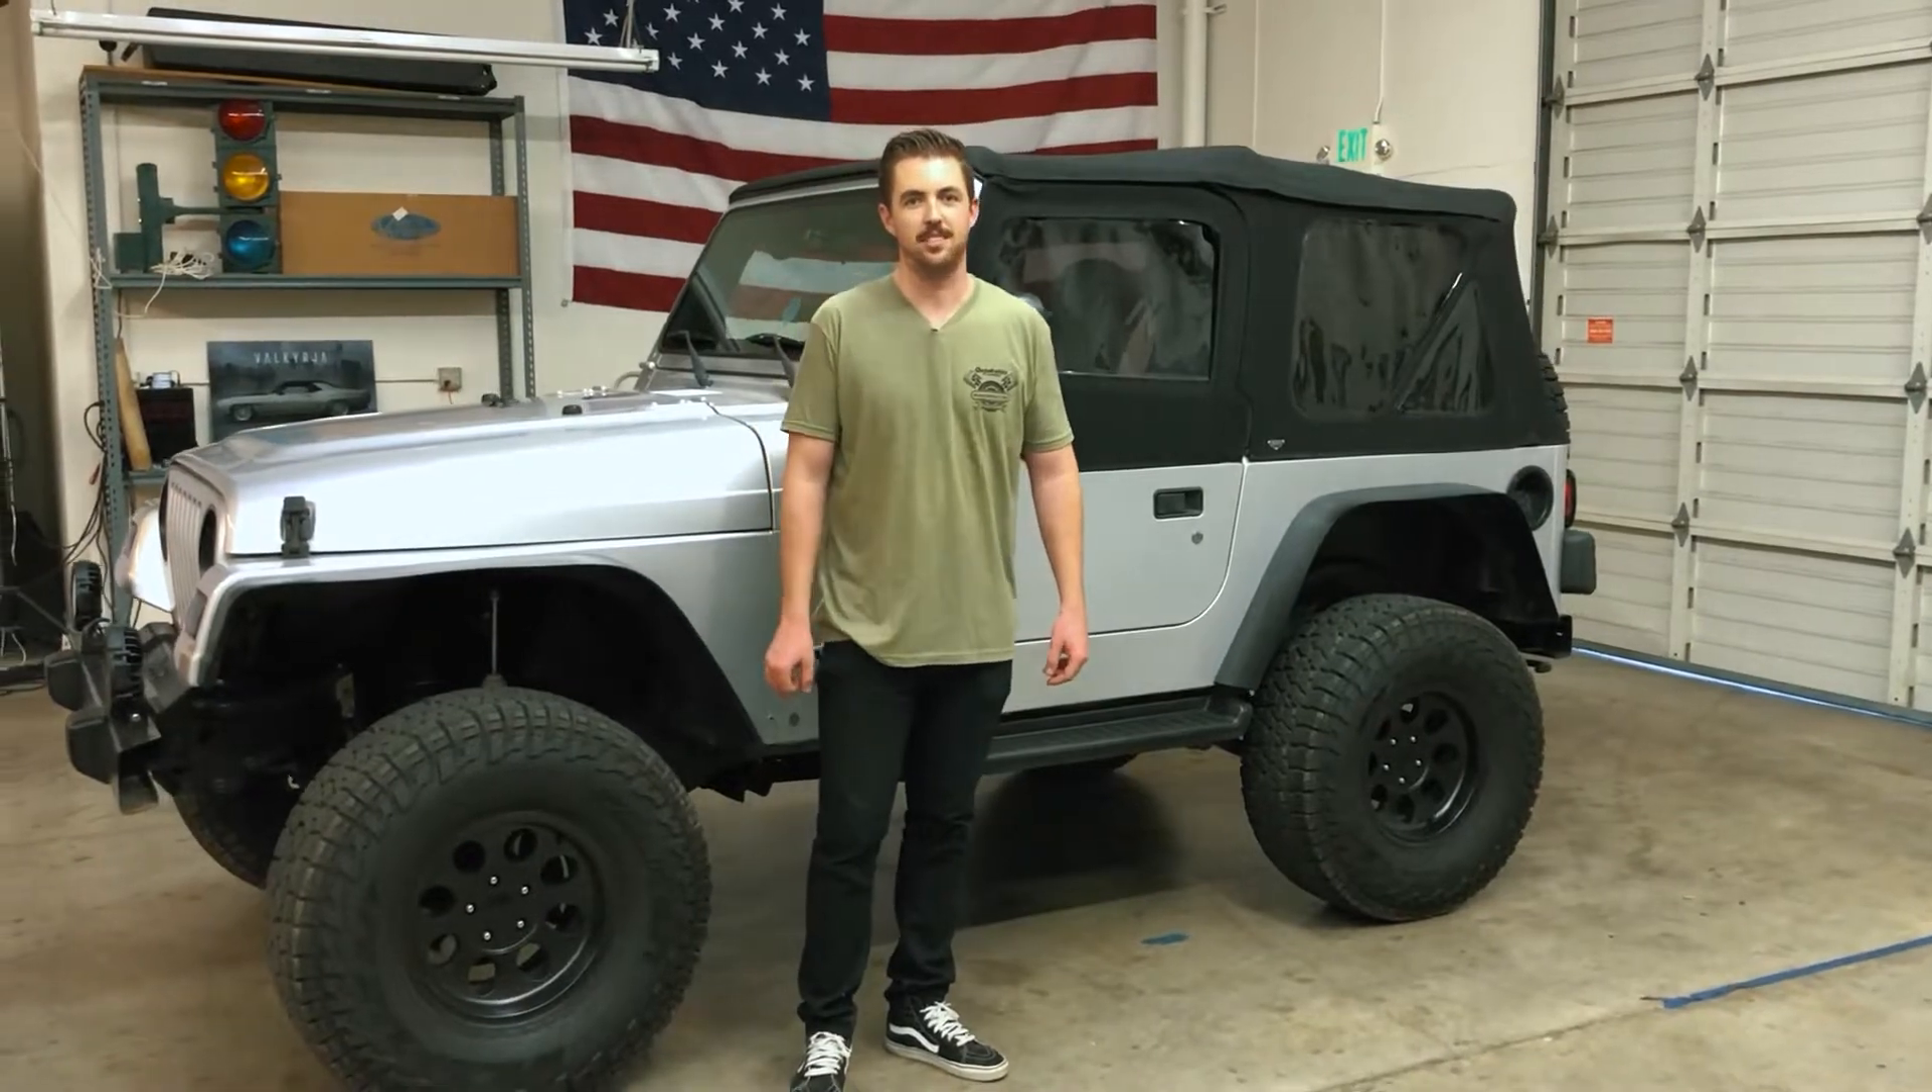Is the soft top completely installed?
Yes.